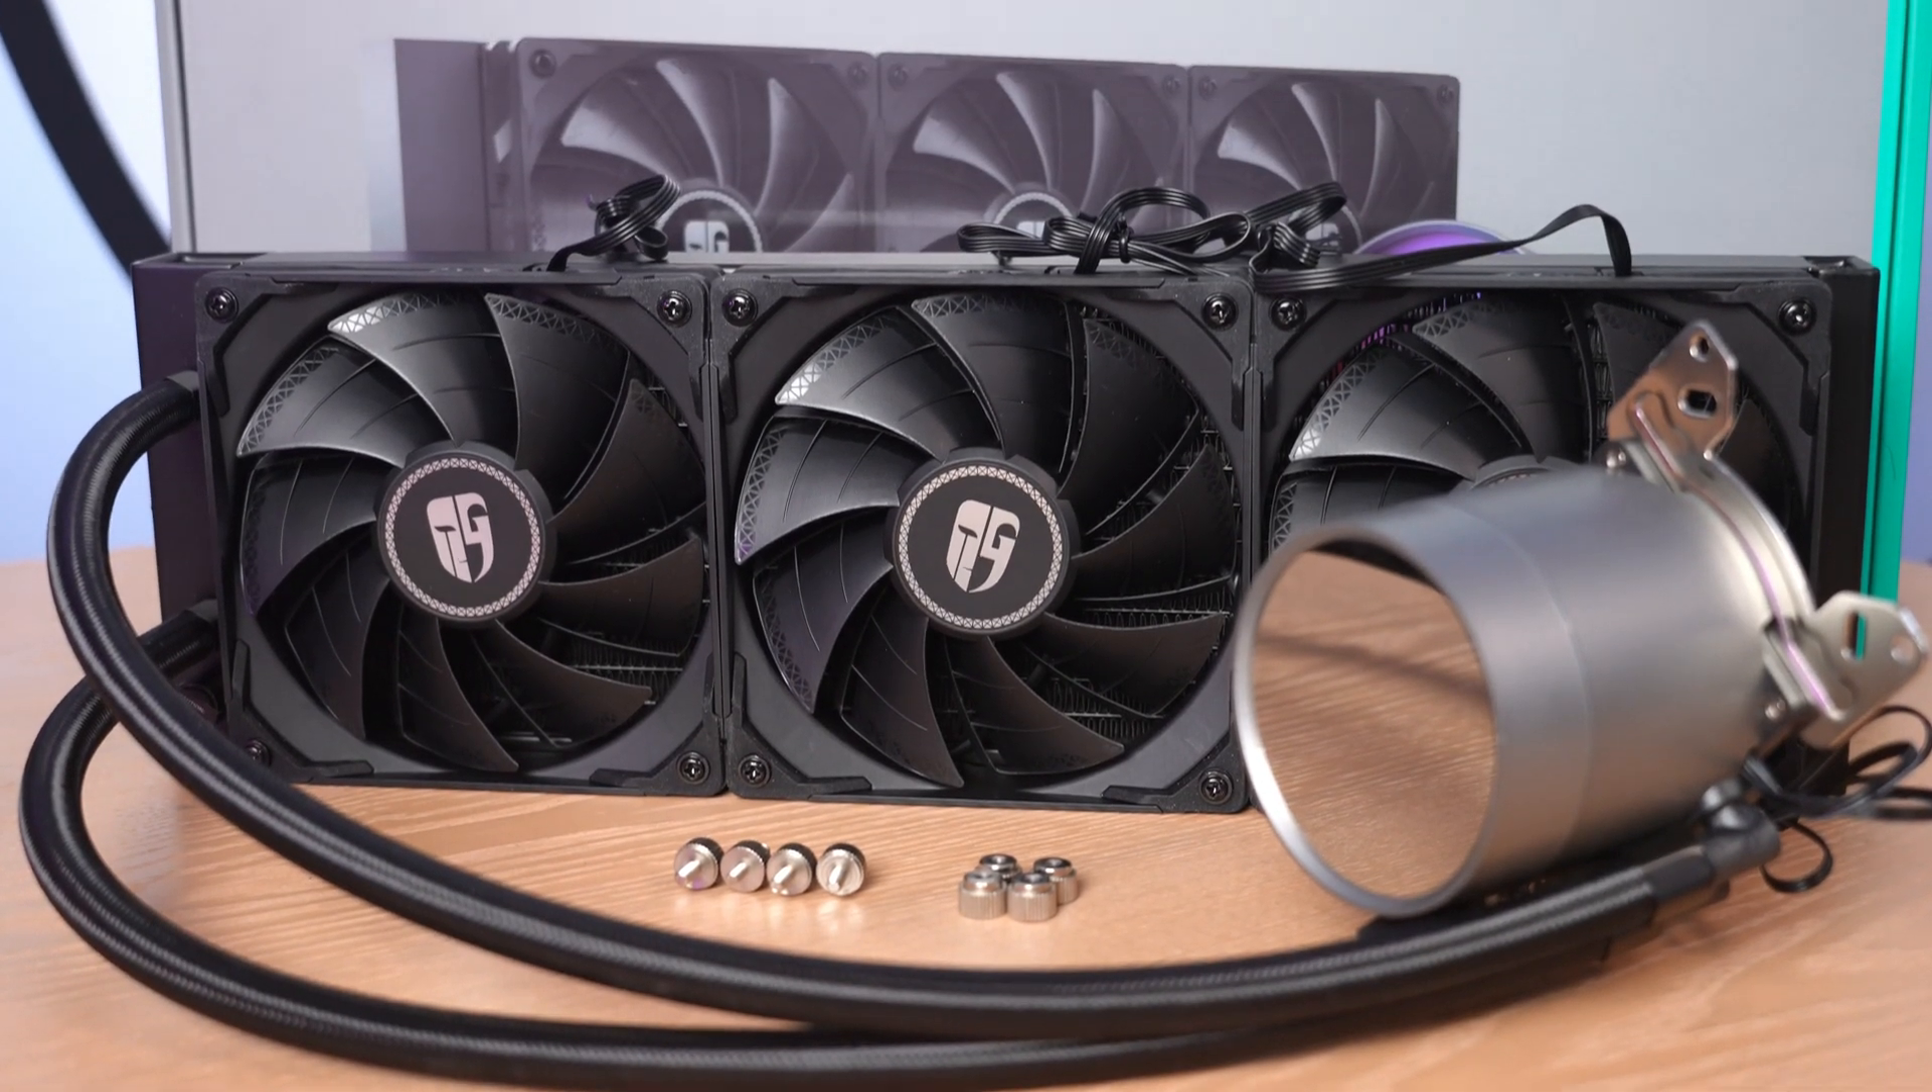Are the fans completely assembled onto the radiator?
Yes.